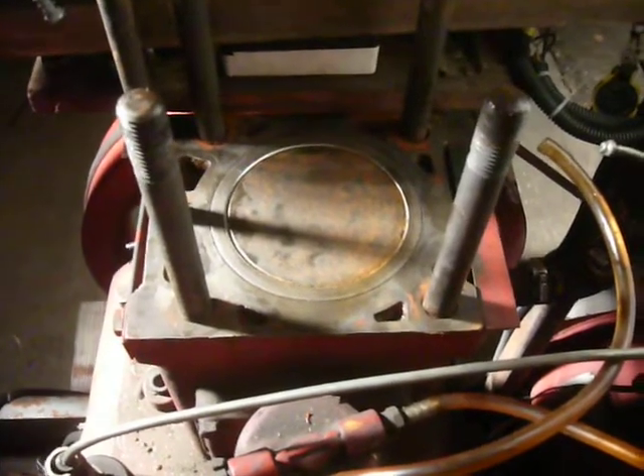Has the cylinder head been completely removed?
Yes.